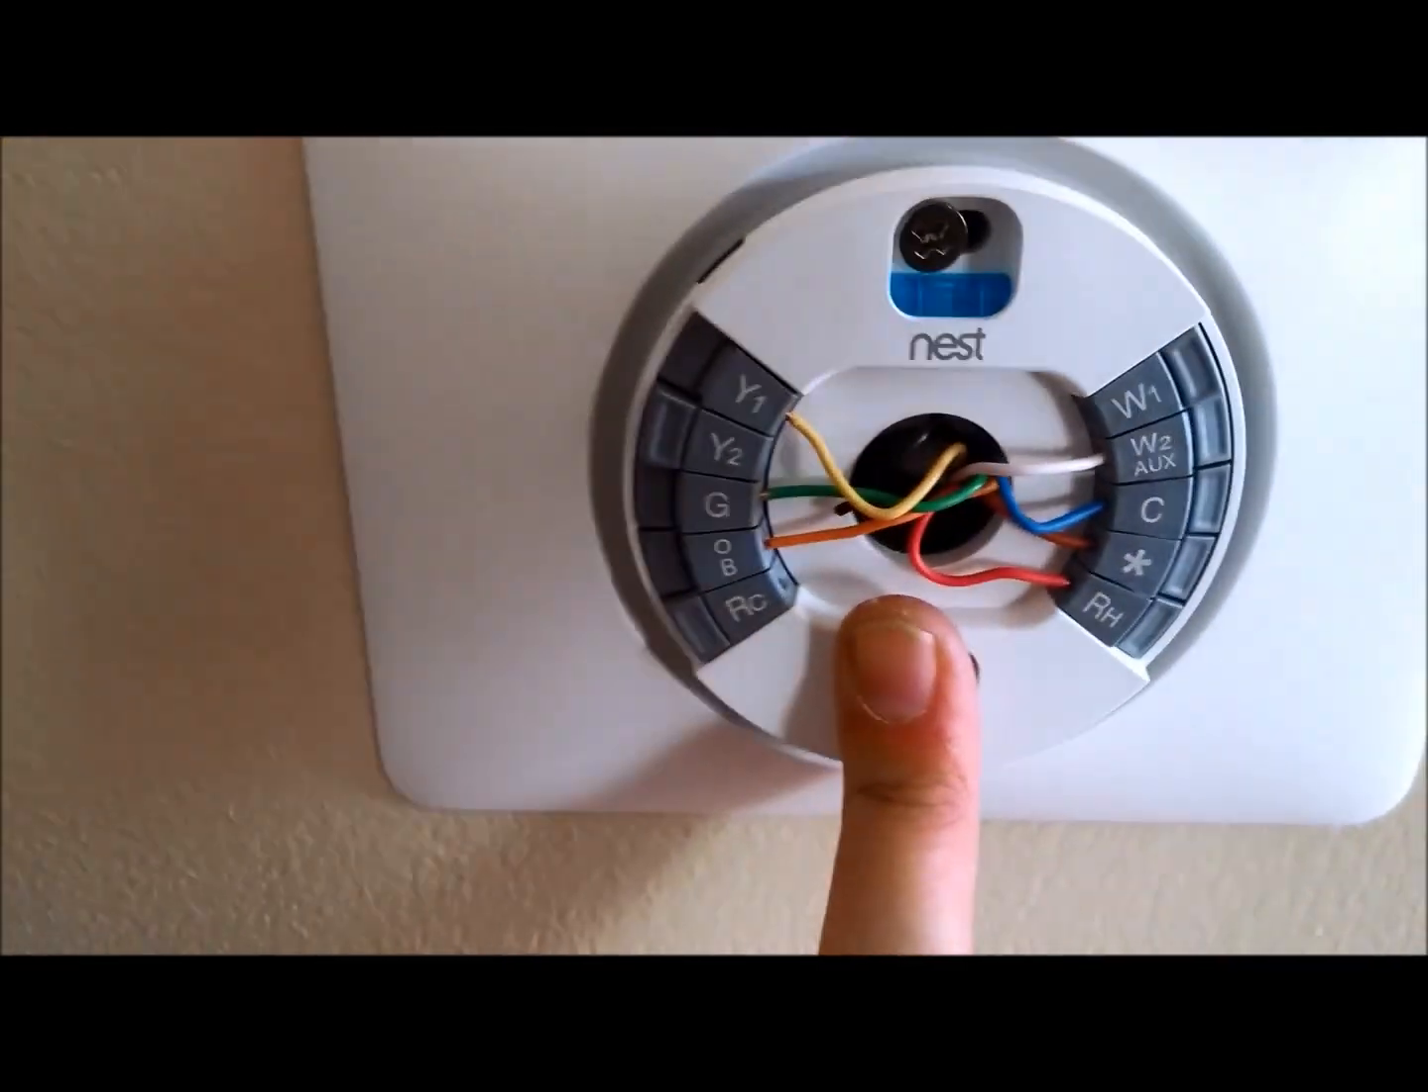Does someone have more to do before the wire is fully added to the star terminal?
No.